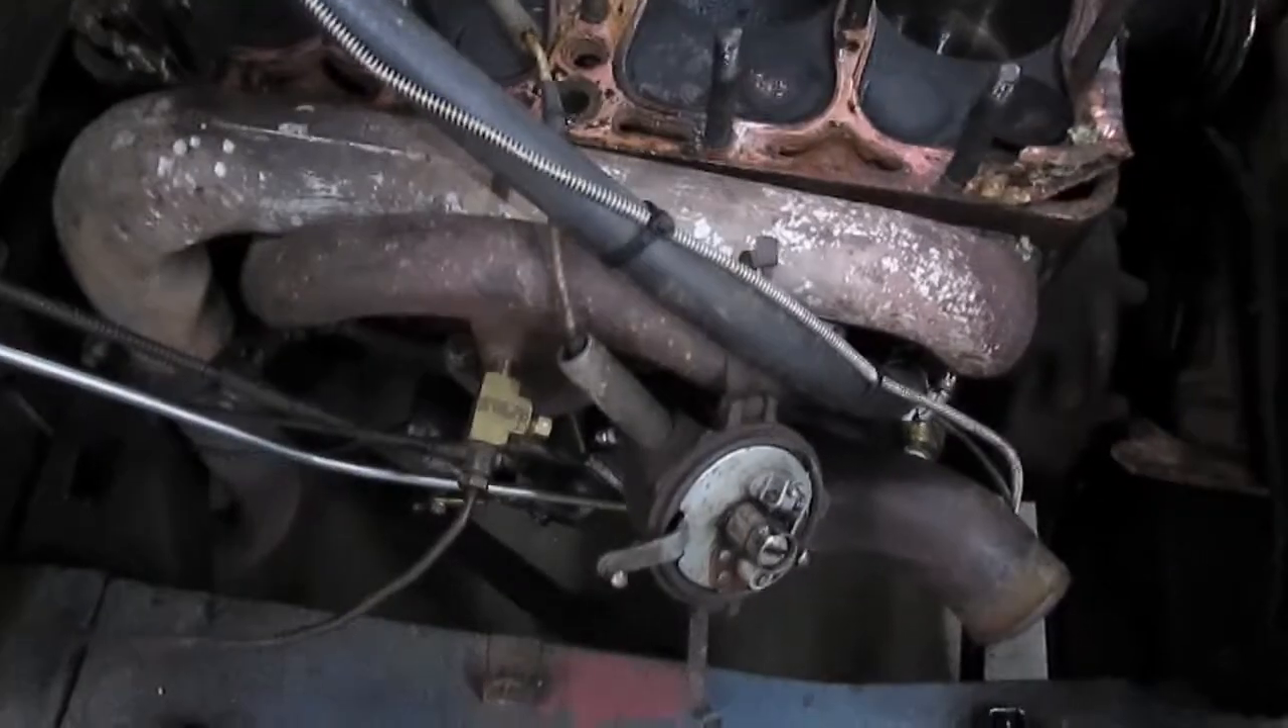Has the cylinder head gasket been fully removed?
No.